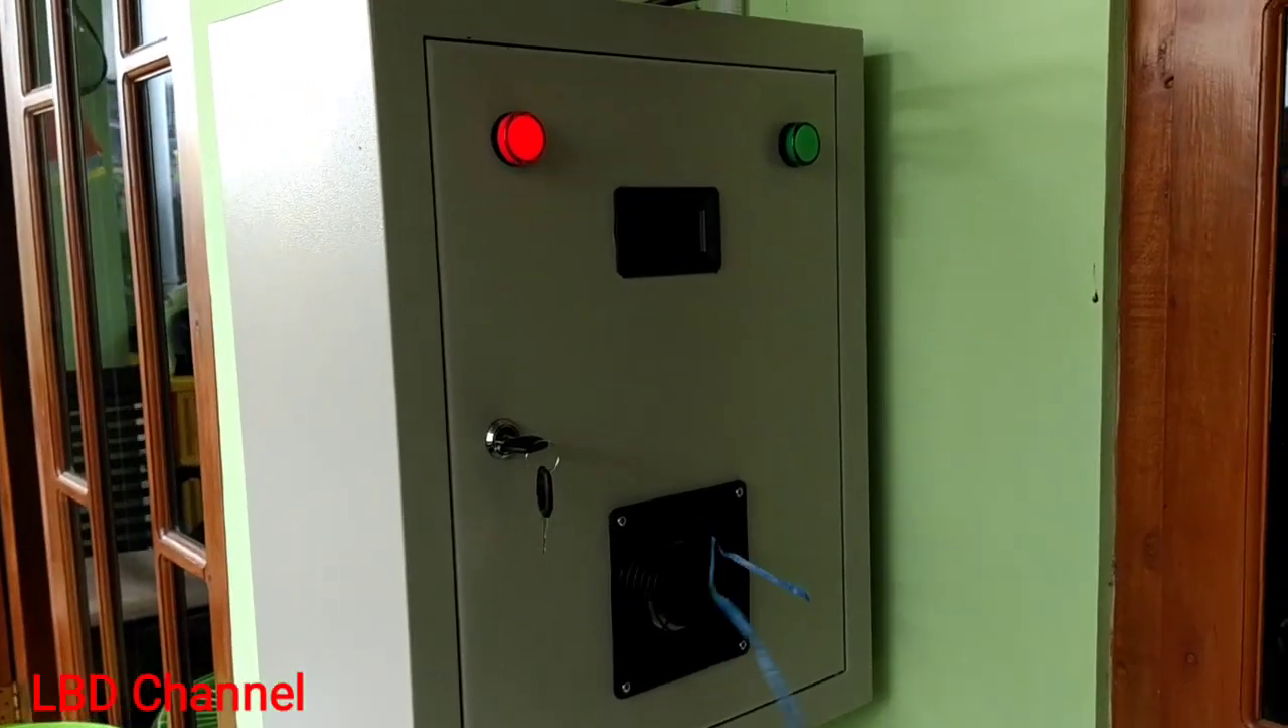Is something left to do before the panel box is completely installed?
No.